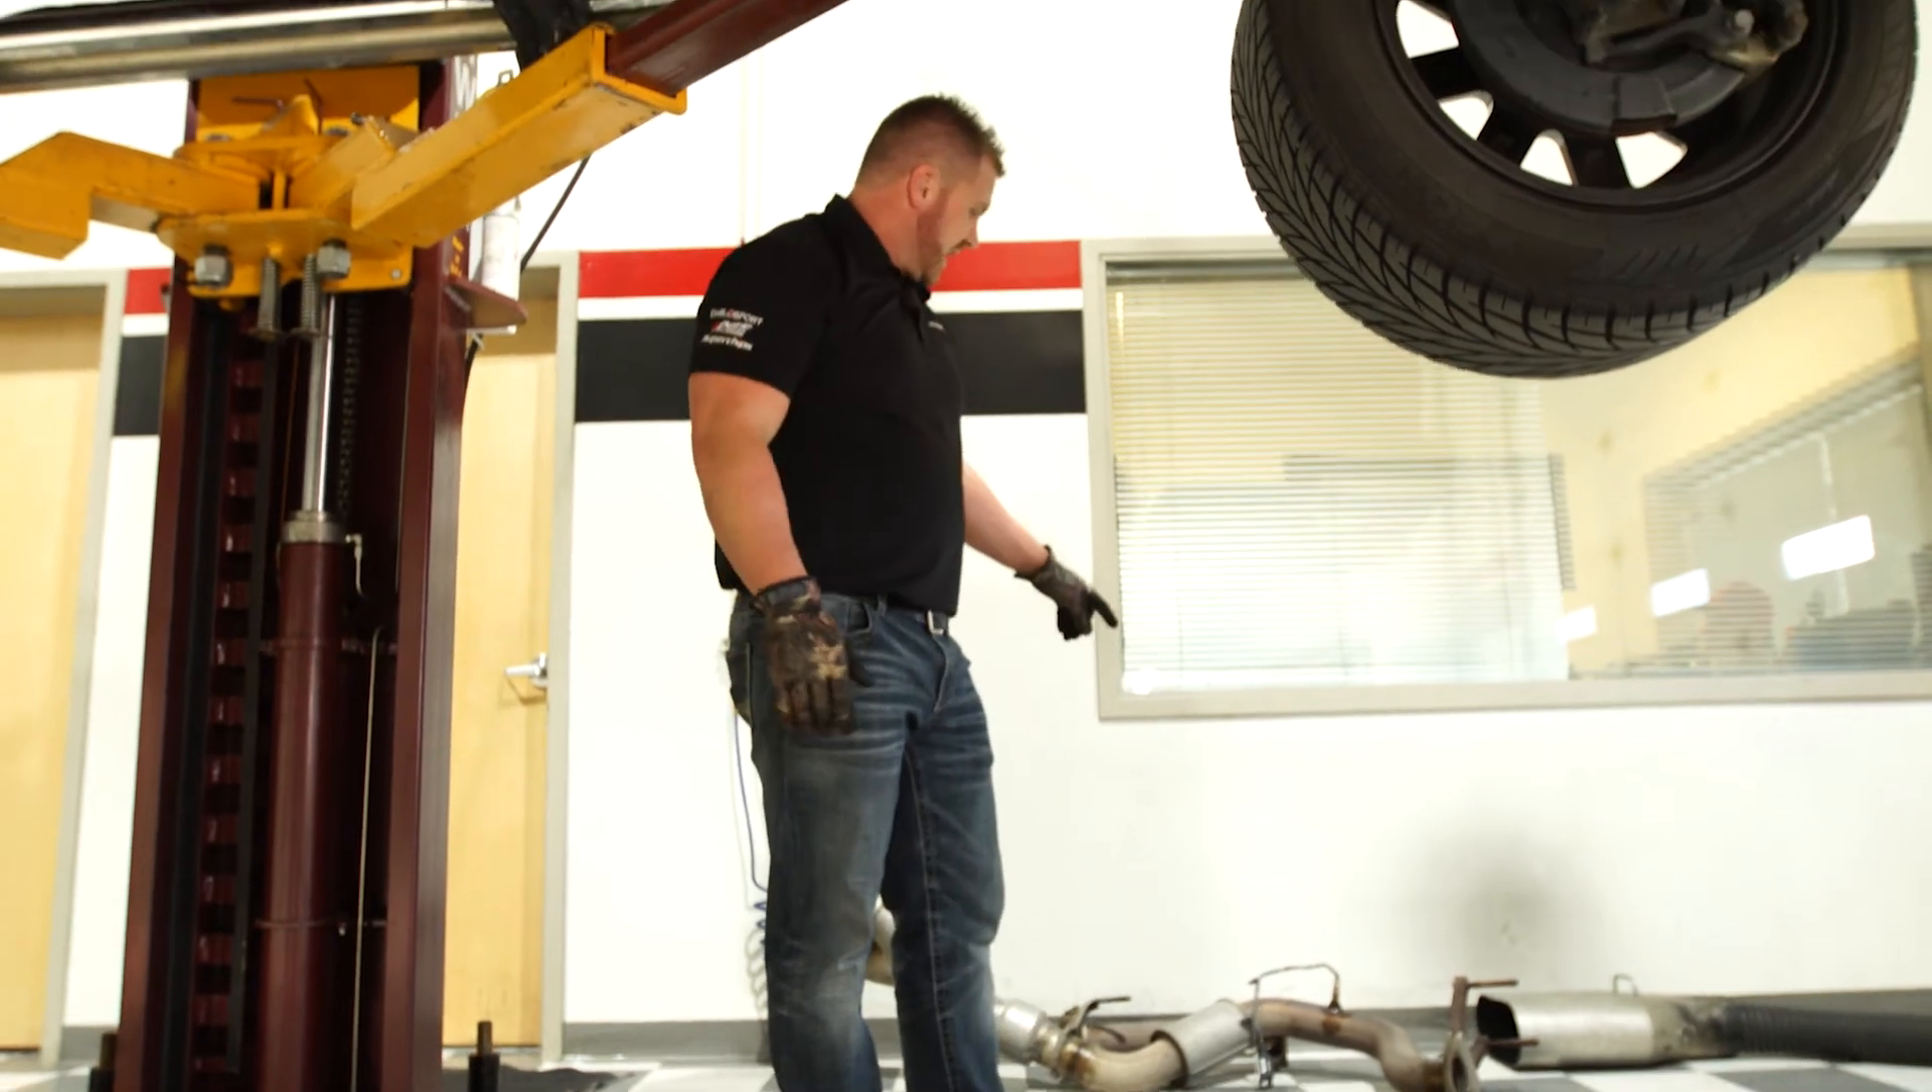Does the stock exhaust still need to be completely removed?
No.